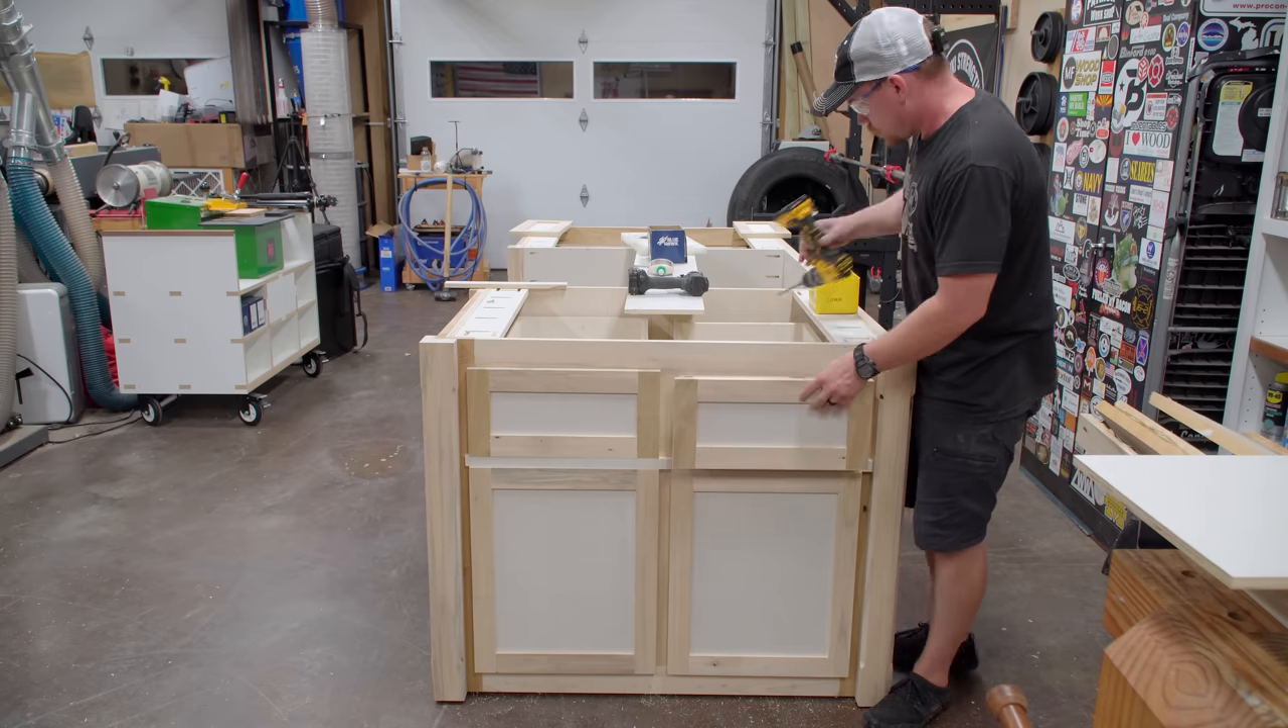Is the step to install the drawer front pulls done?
No.